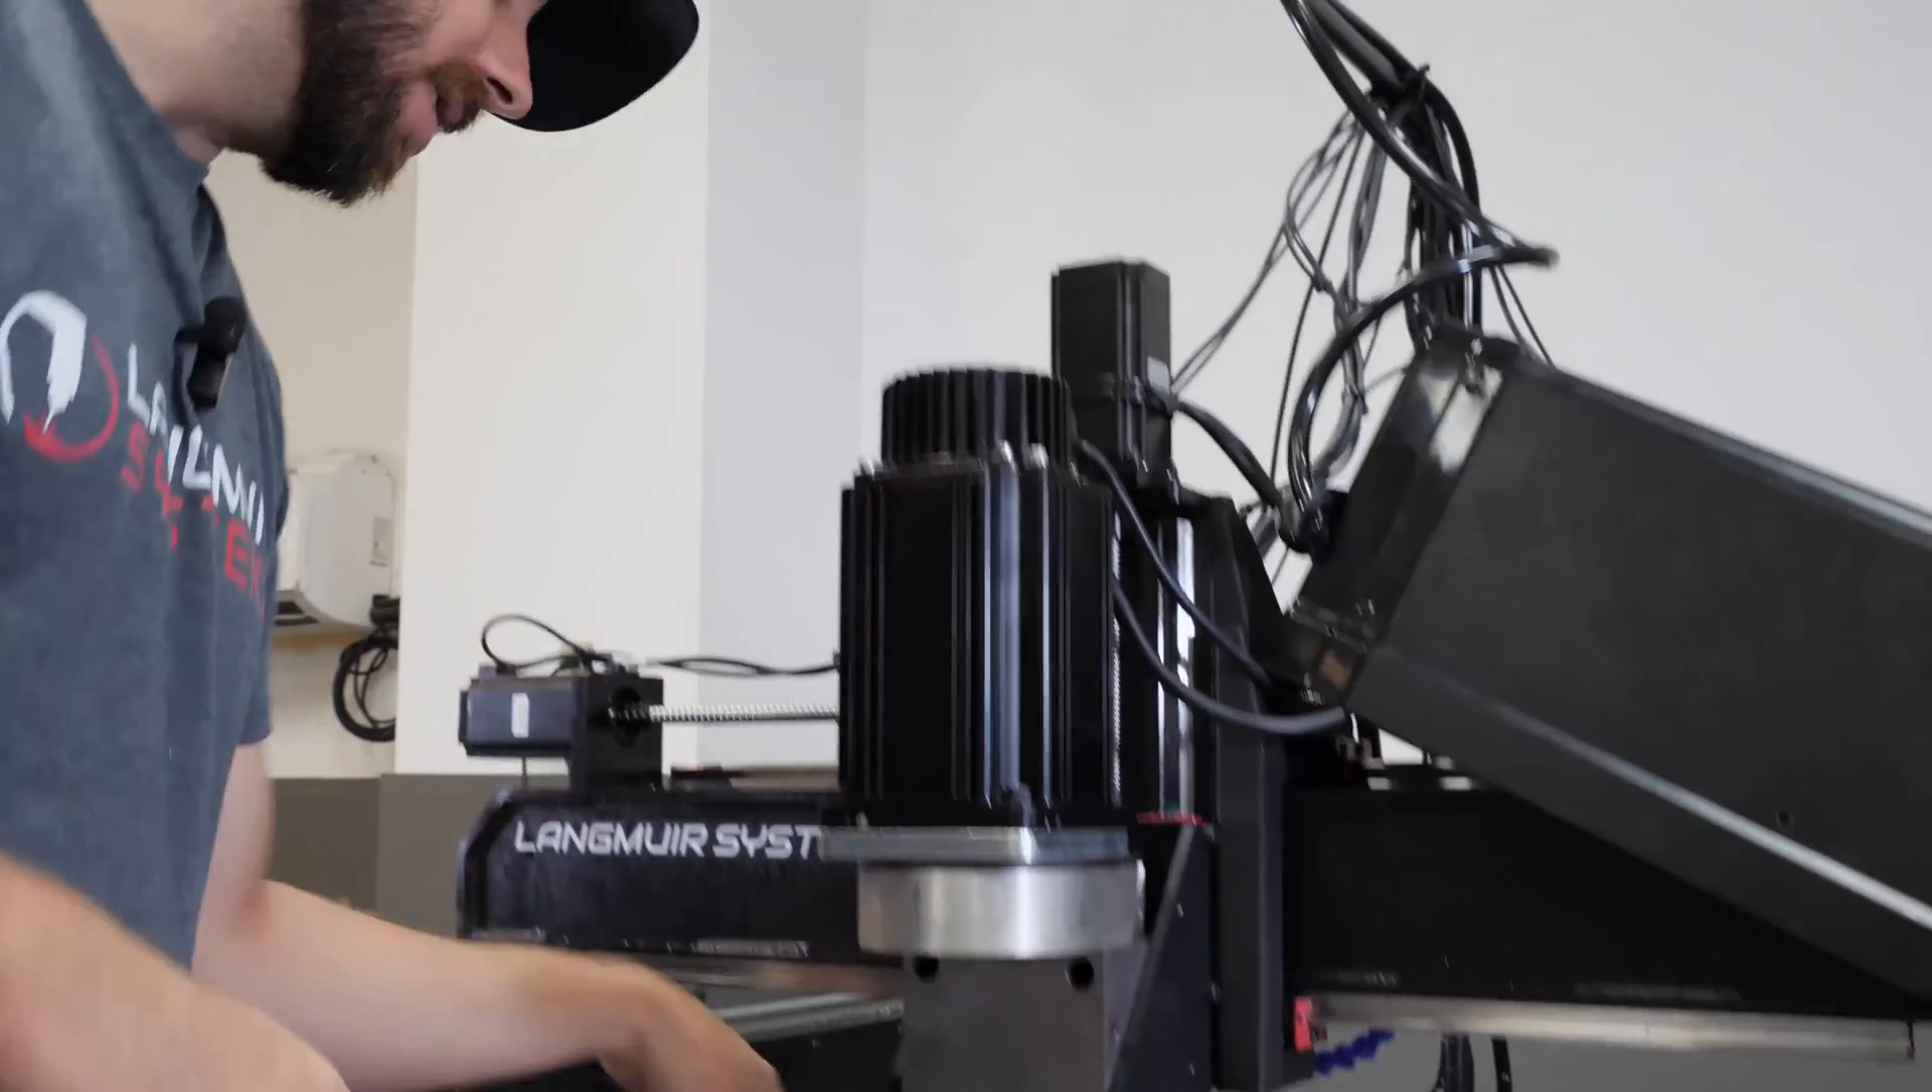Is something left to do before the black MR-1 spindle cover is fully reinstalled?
Yes.